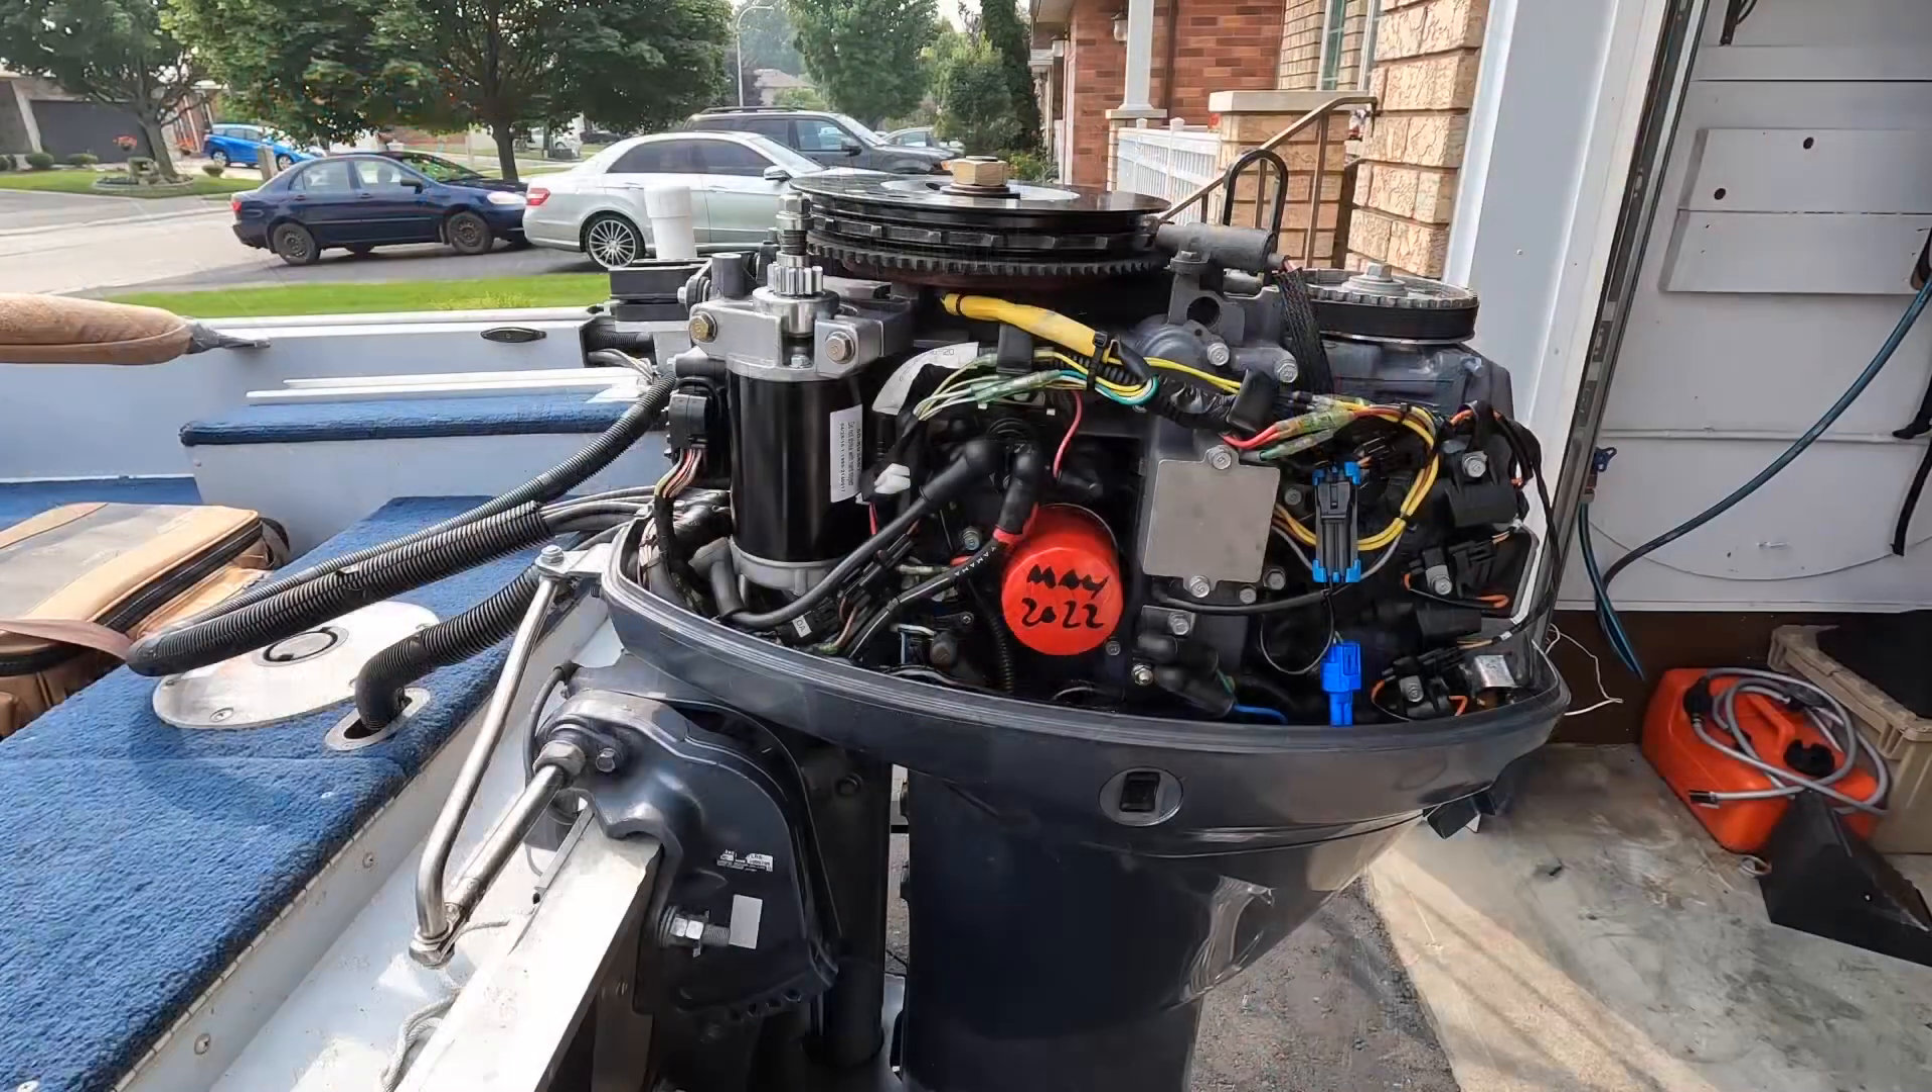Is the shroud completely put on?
No.